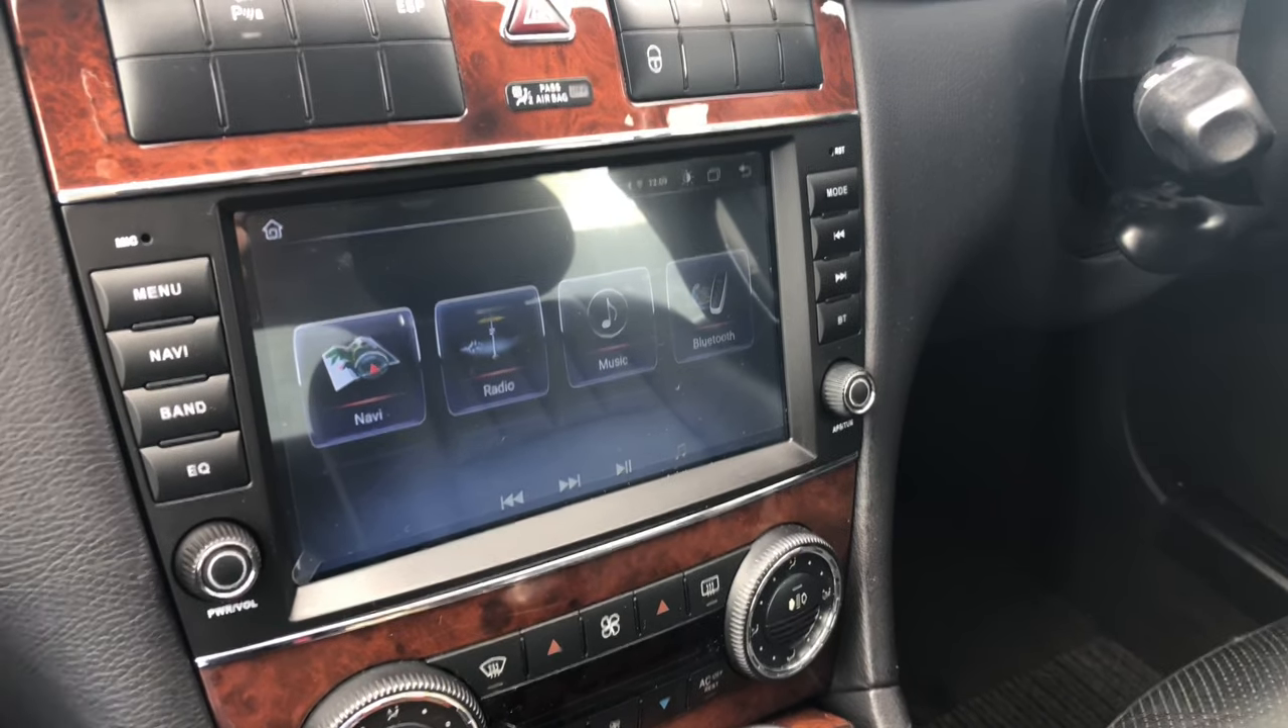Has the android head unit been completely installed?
Yes.